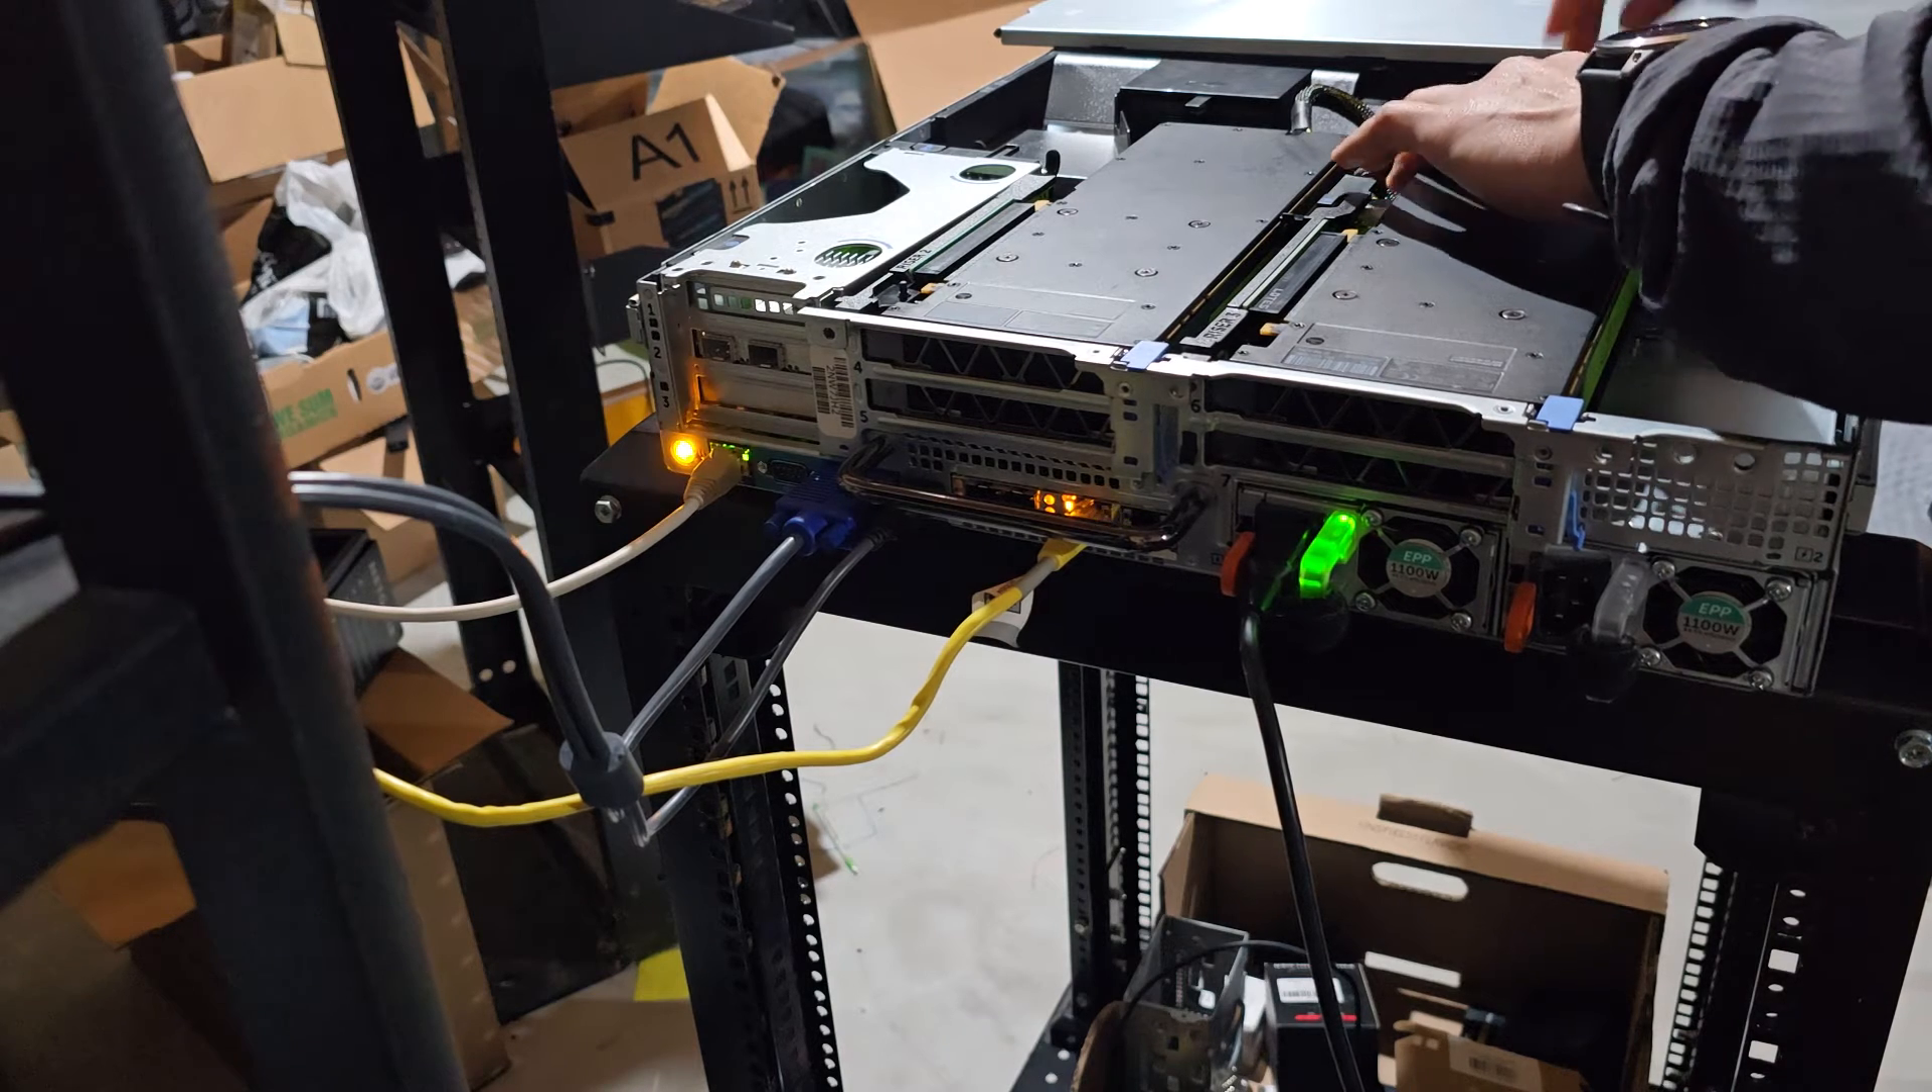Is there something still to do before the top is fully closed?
Yes.